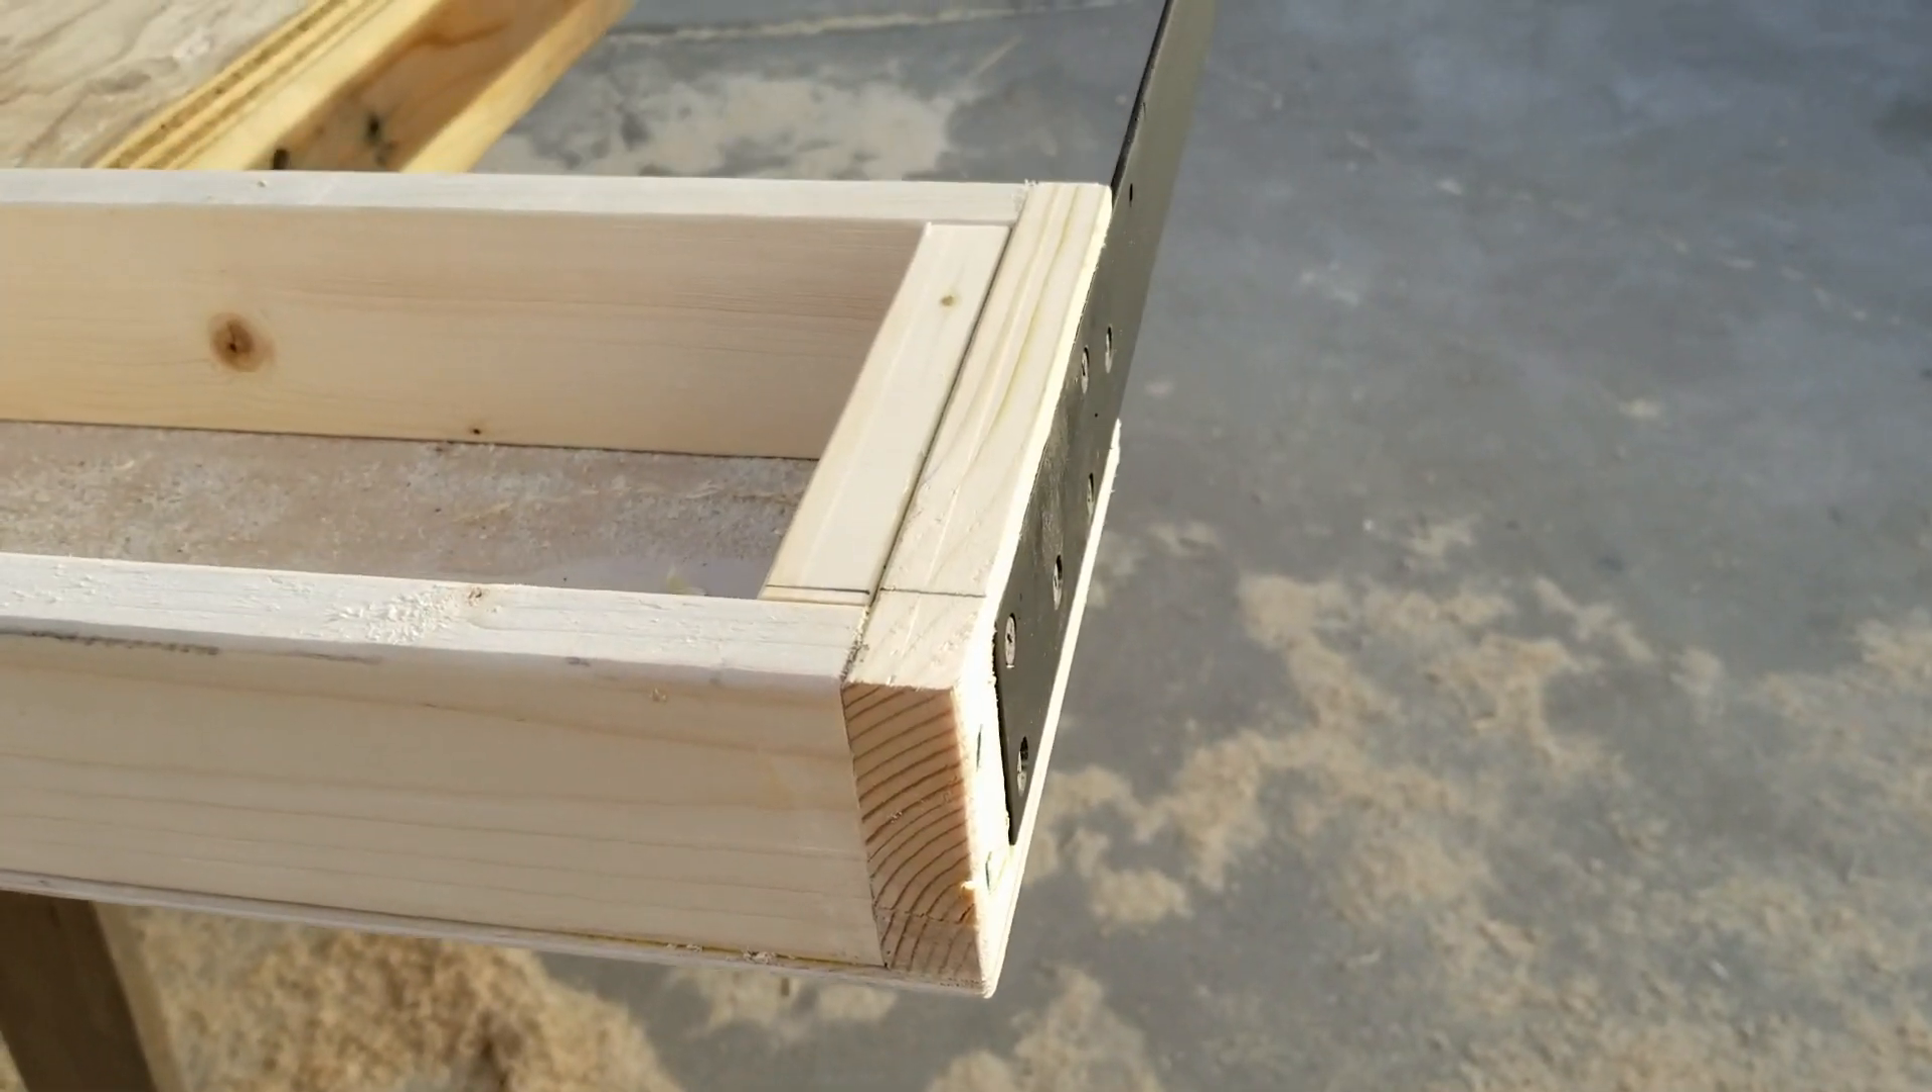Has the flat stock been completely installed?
Yes.